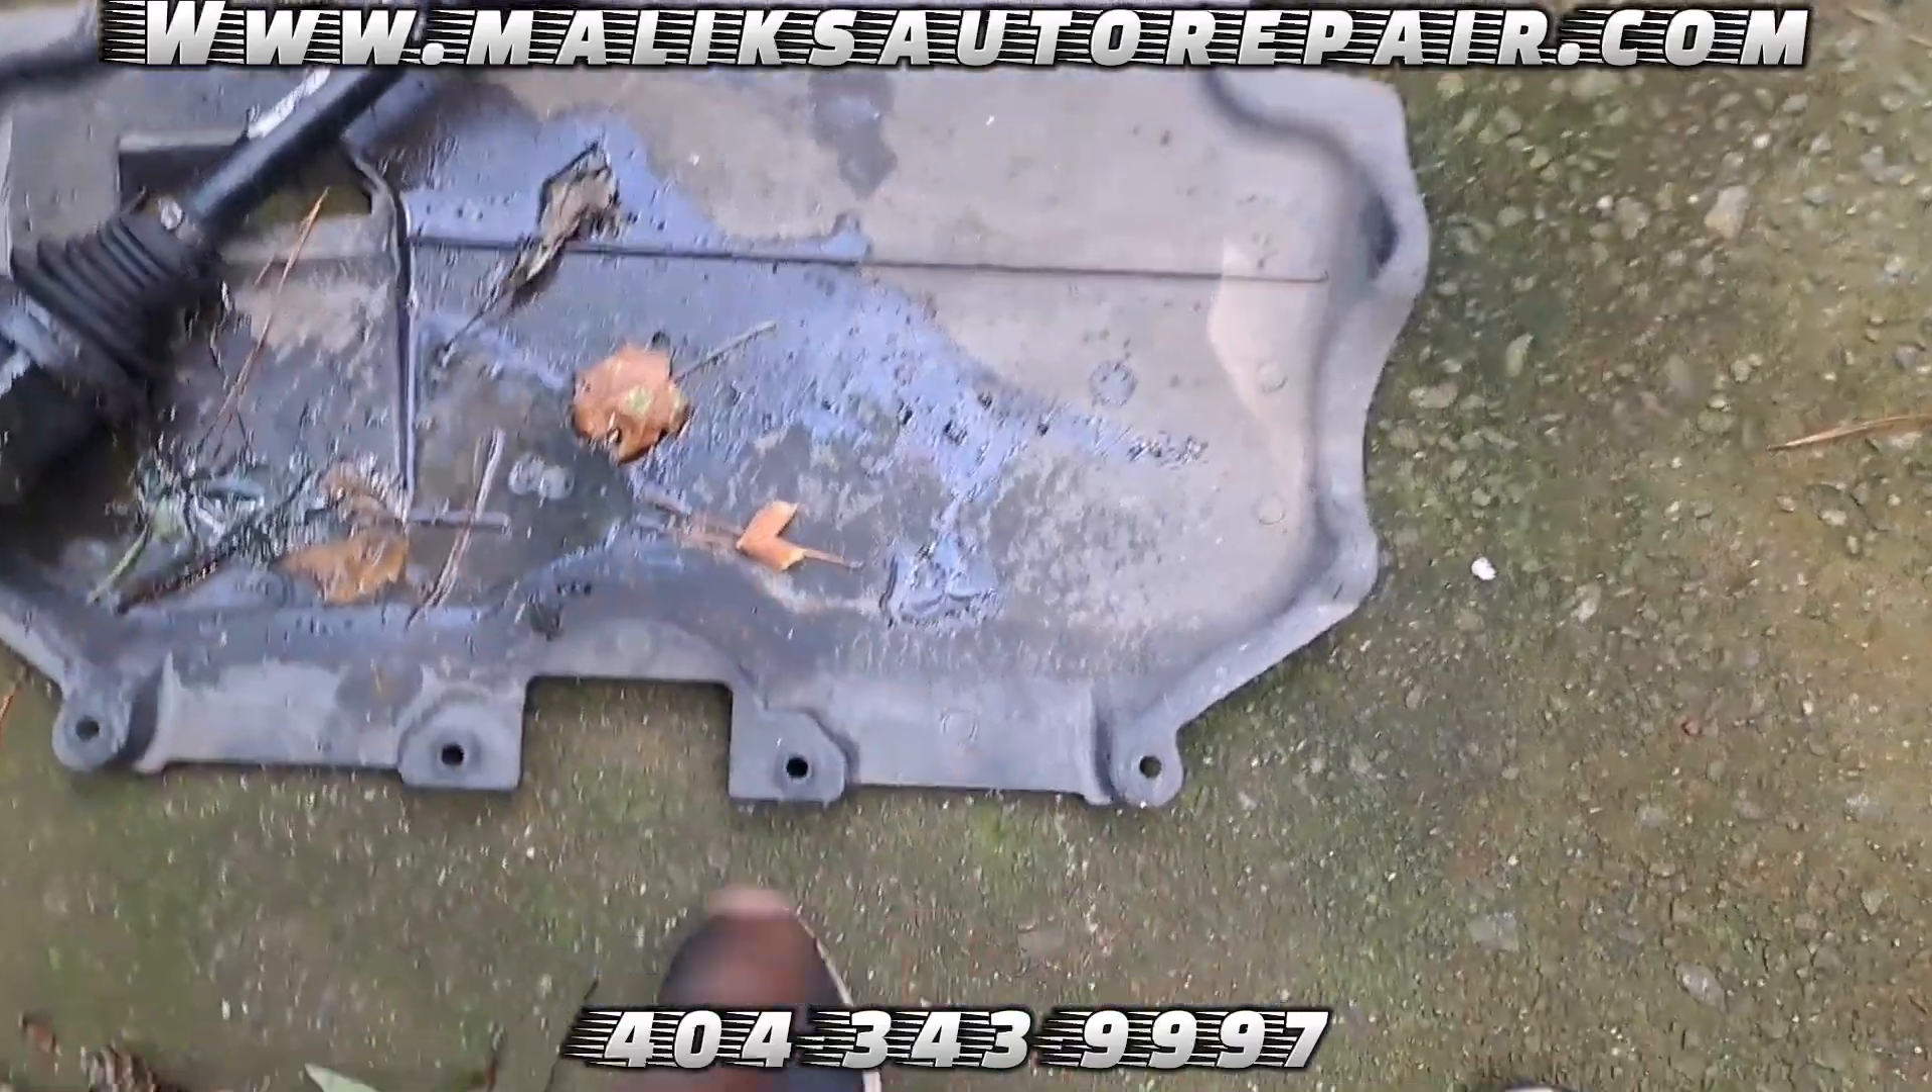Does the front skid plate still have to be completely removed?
No.